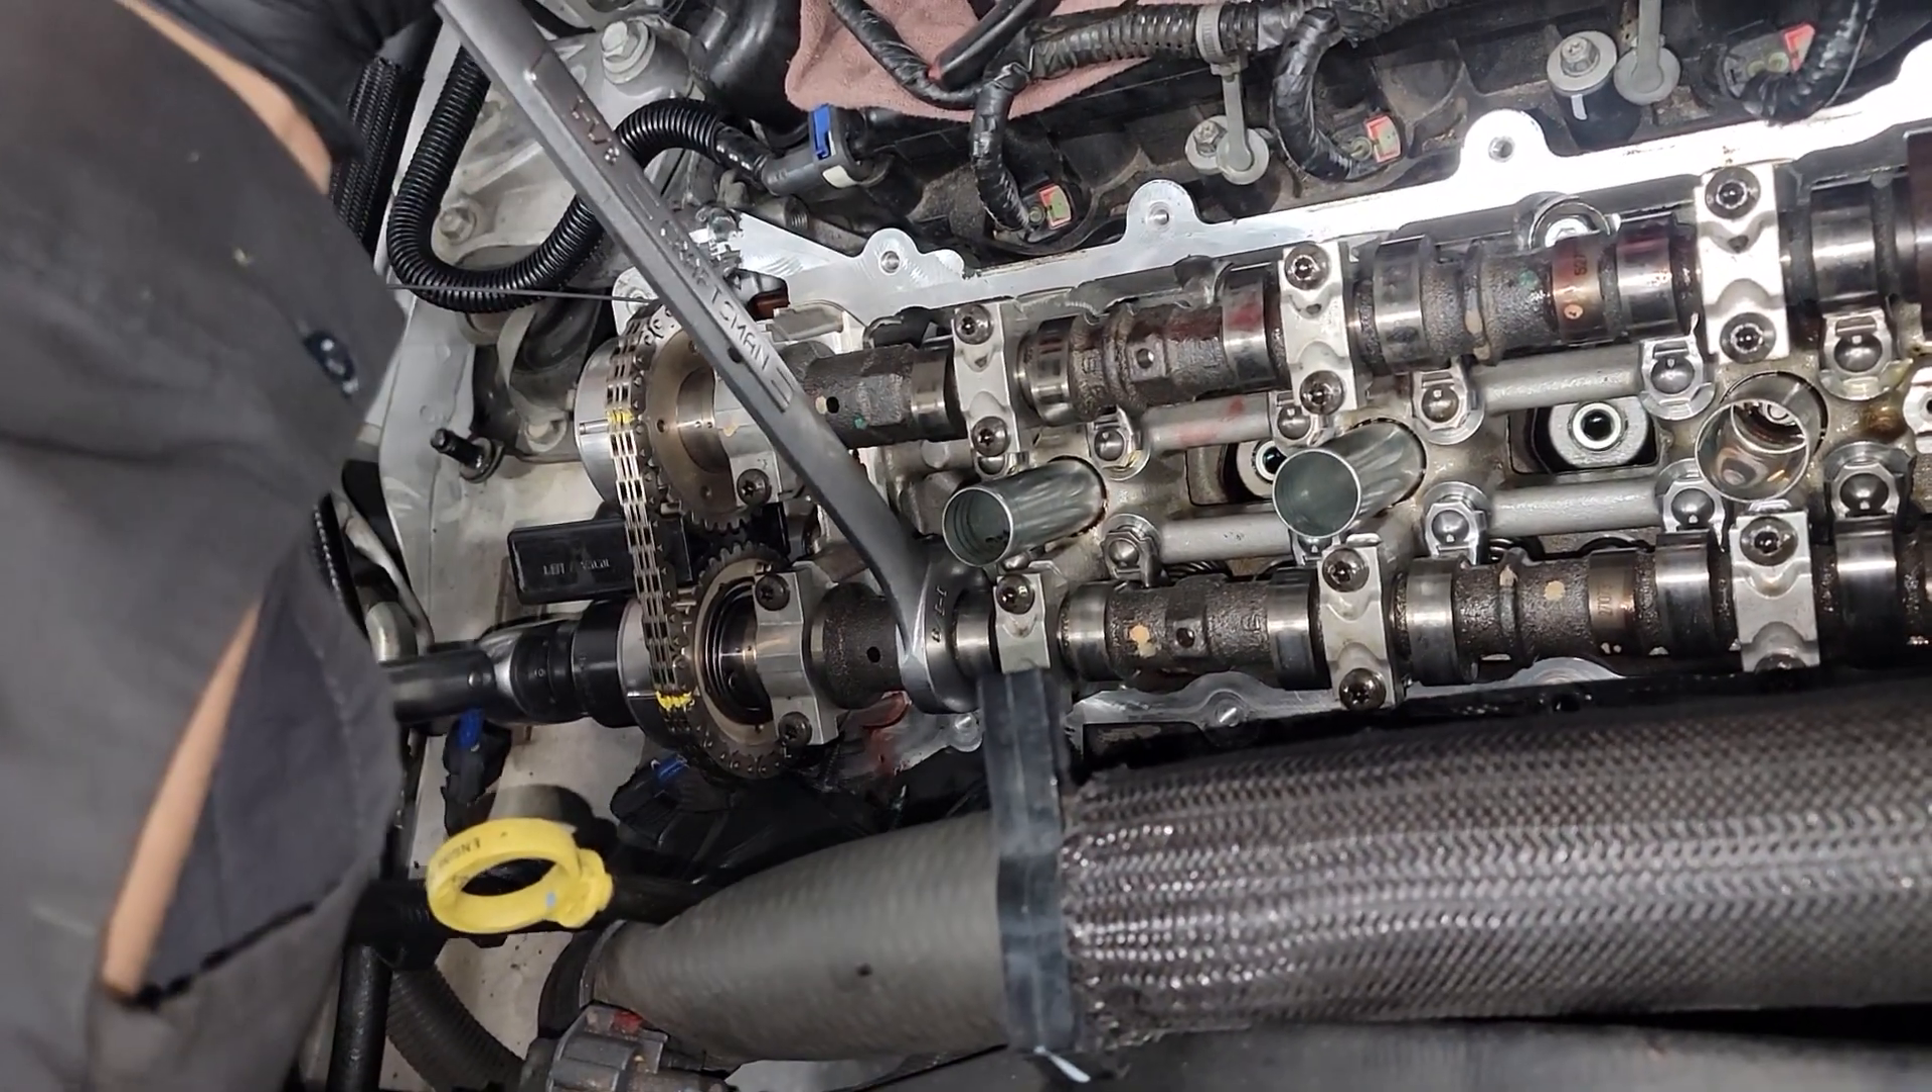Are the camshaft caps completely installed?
Yes.